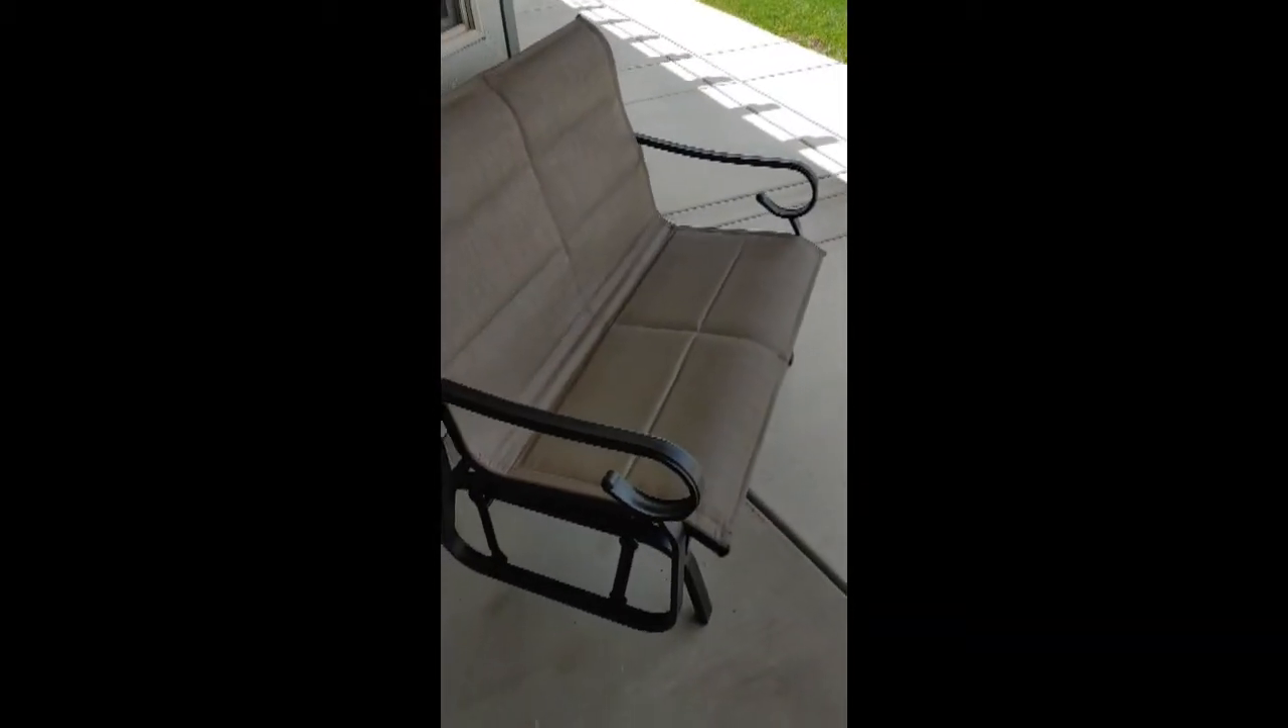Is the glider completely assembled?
Yes.